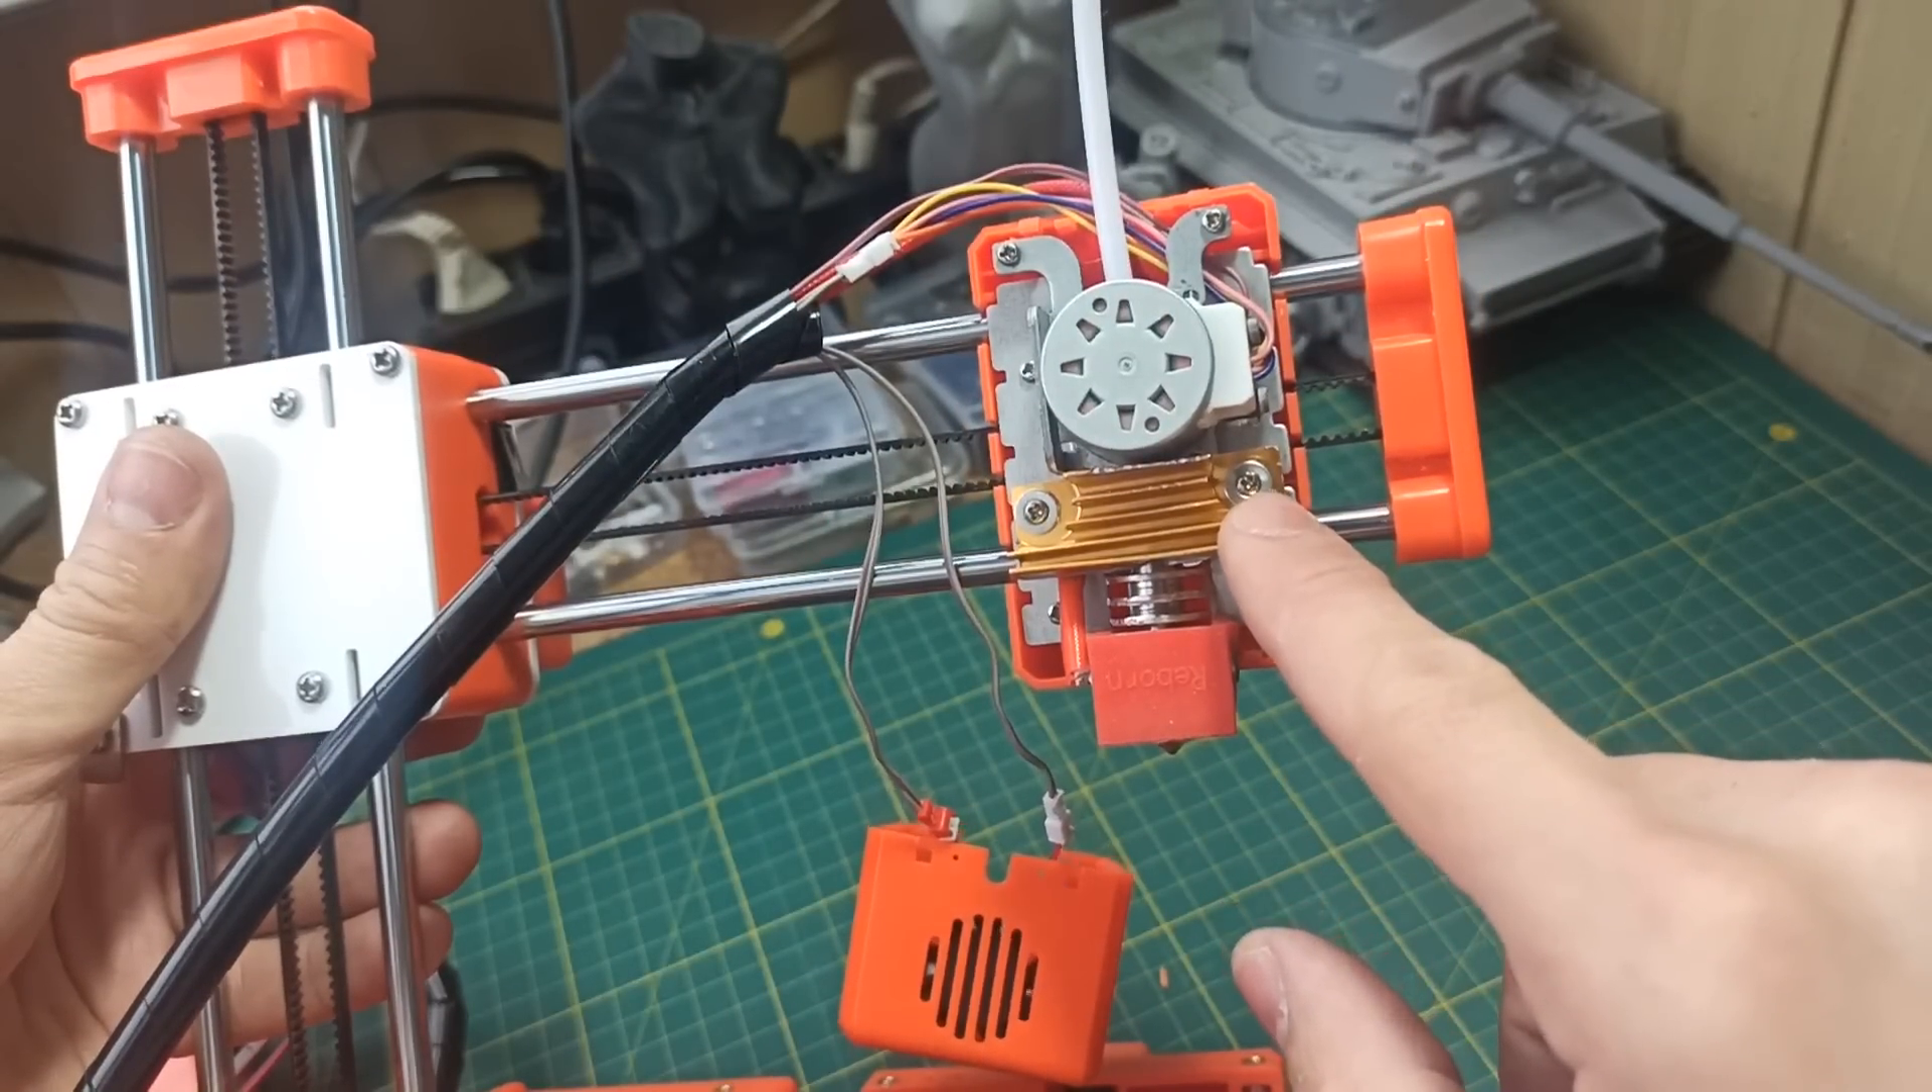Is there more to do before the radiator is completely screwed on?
No.